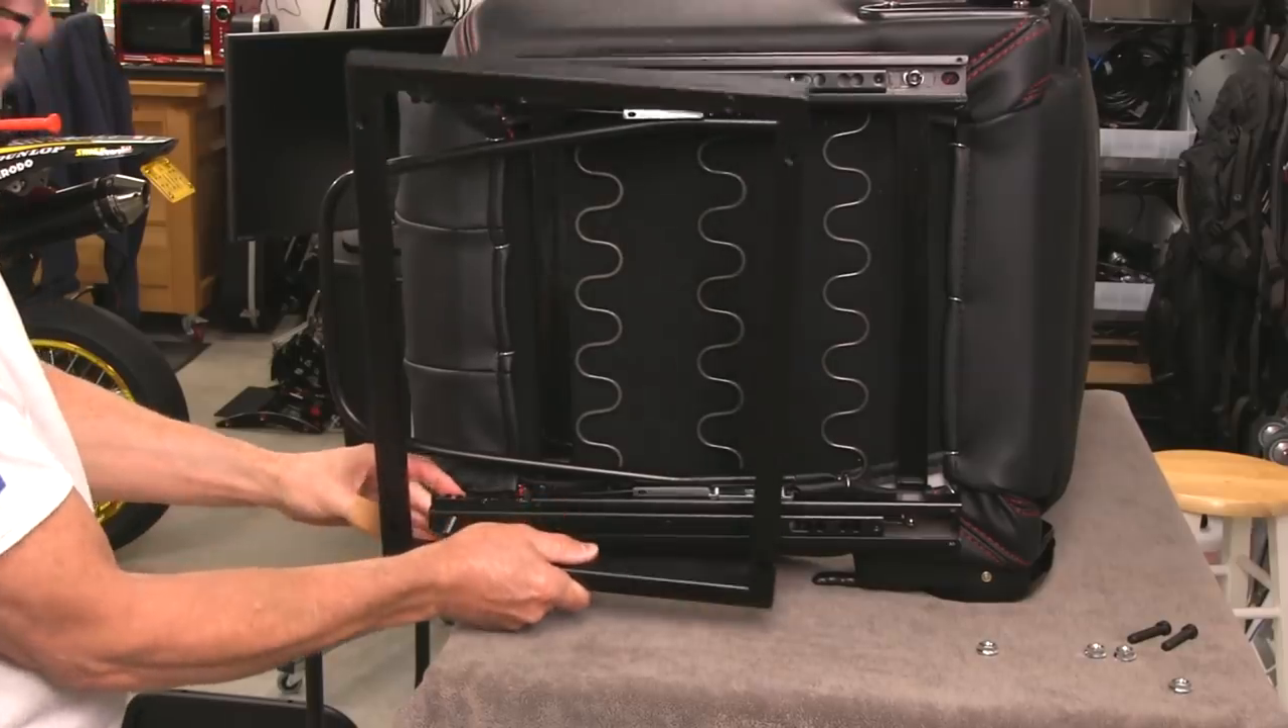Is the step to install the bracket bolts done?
No.